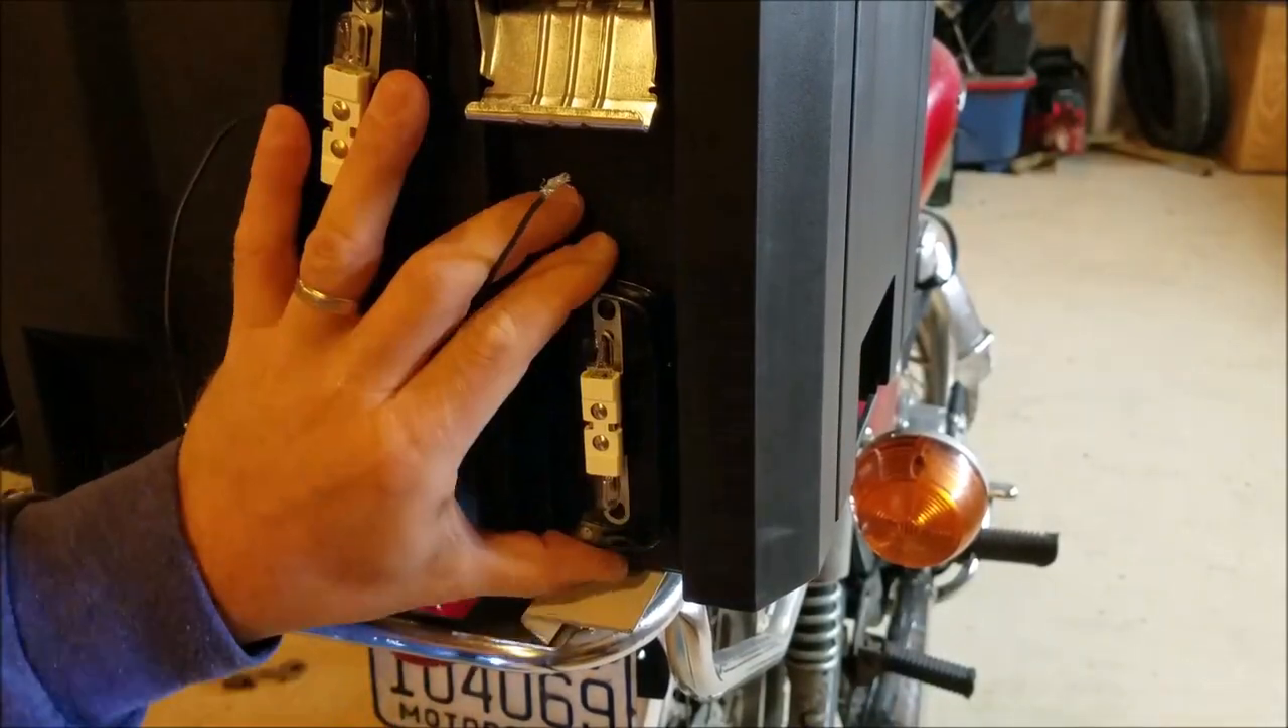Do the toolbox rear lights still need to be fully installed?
Yes.